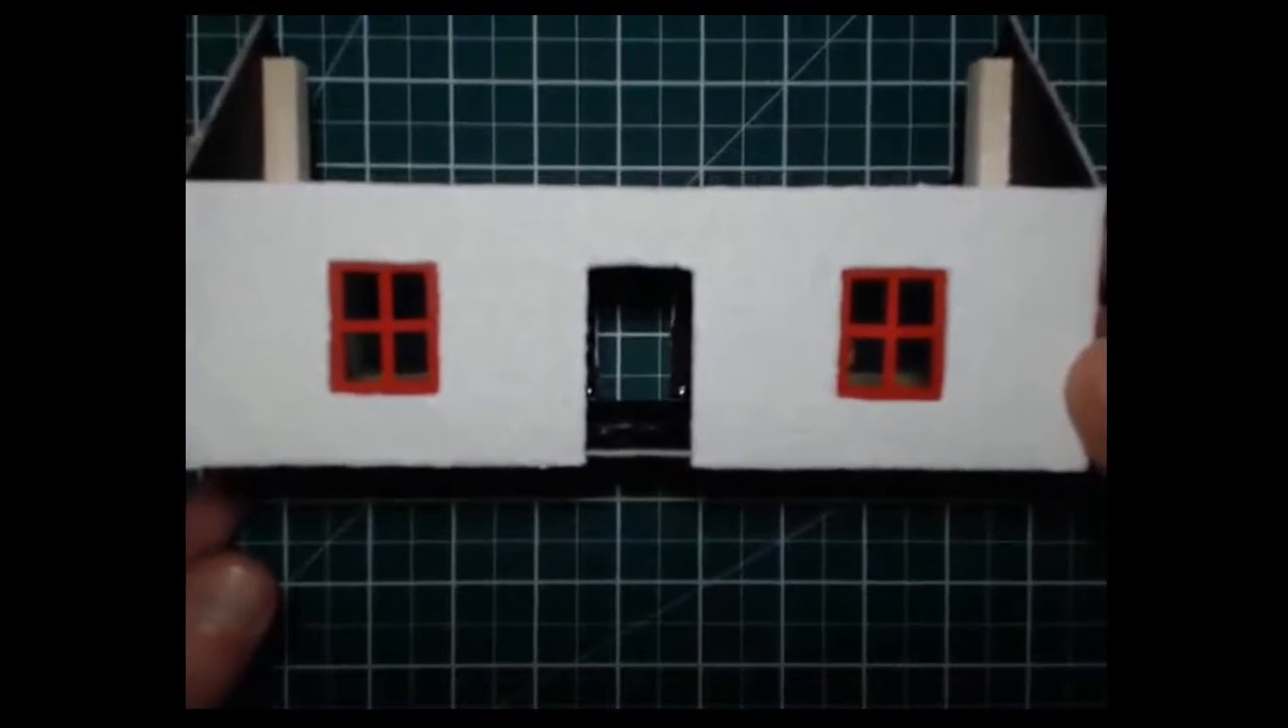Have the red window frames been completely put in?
Yes.